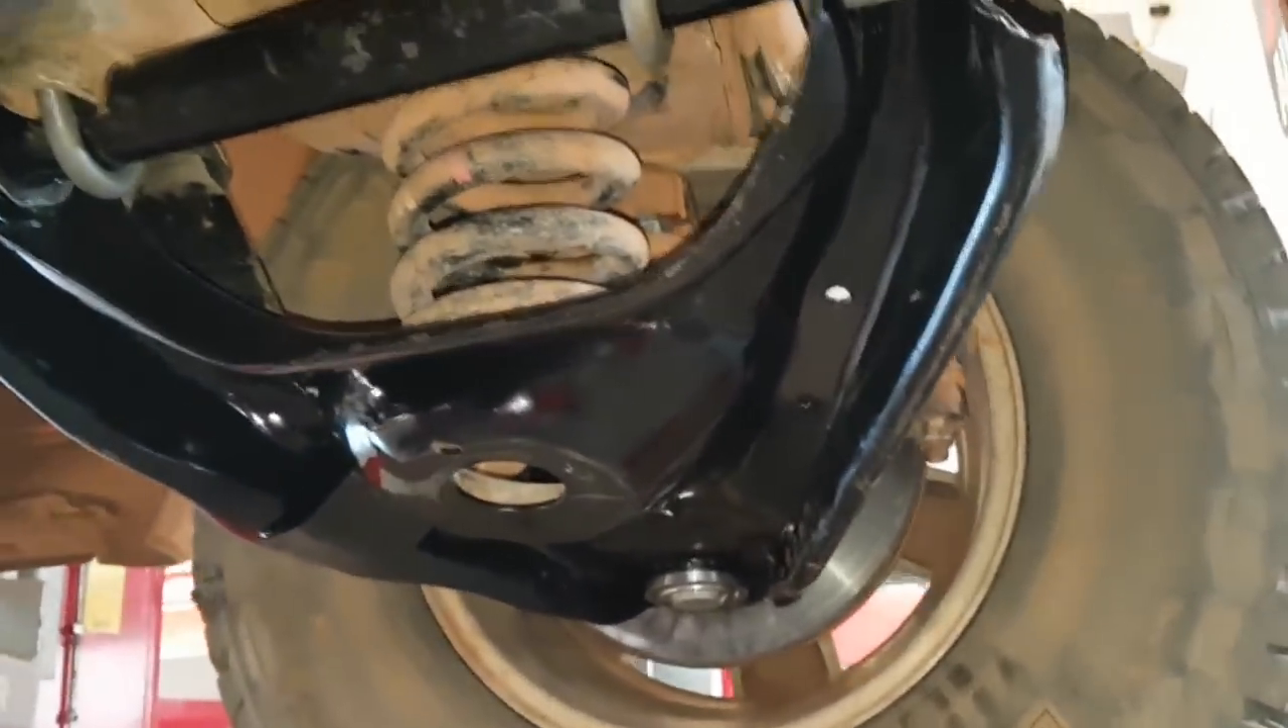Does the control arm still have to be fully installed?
No.